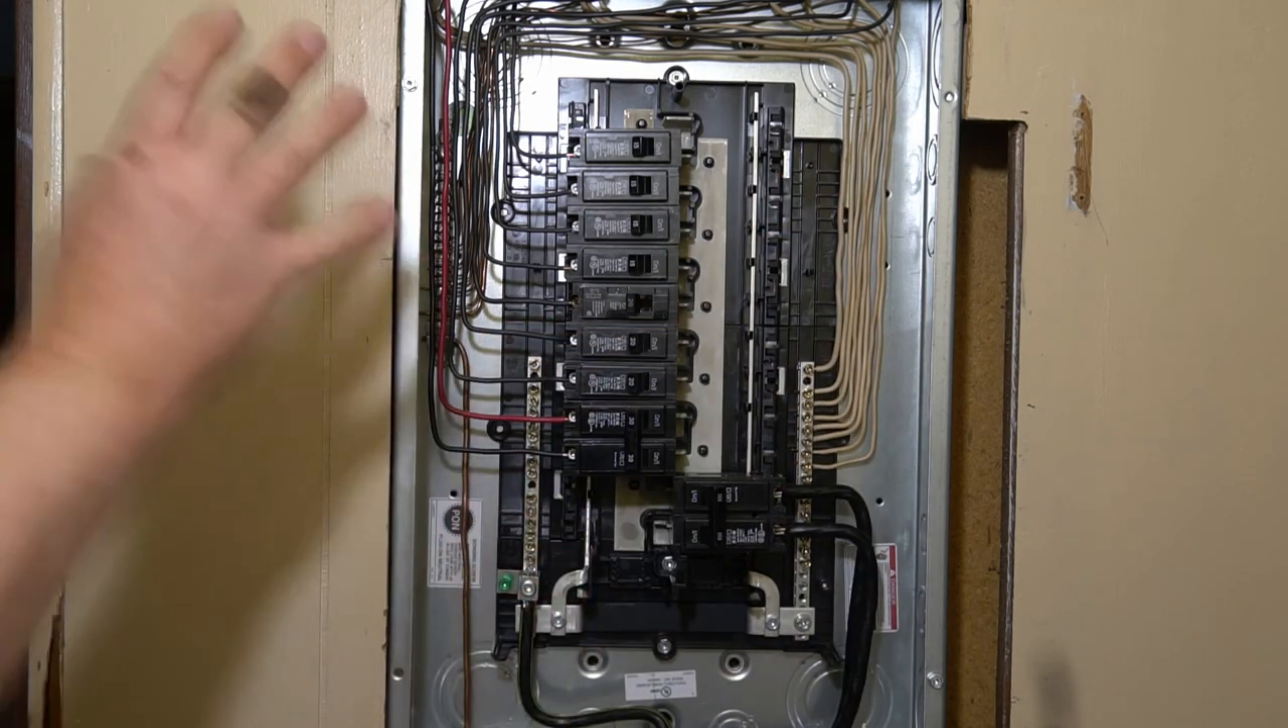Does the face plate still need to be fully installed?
Yes.